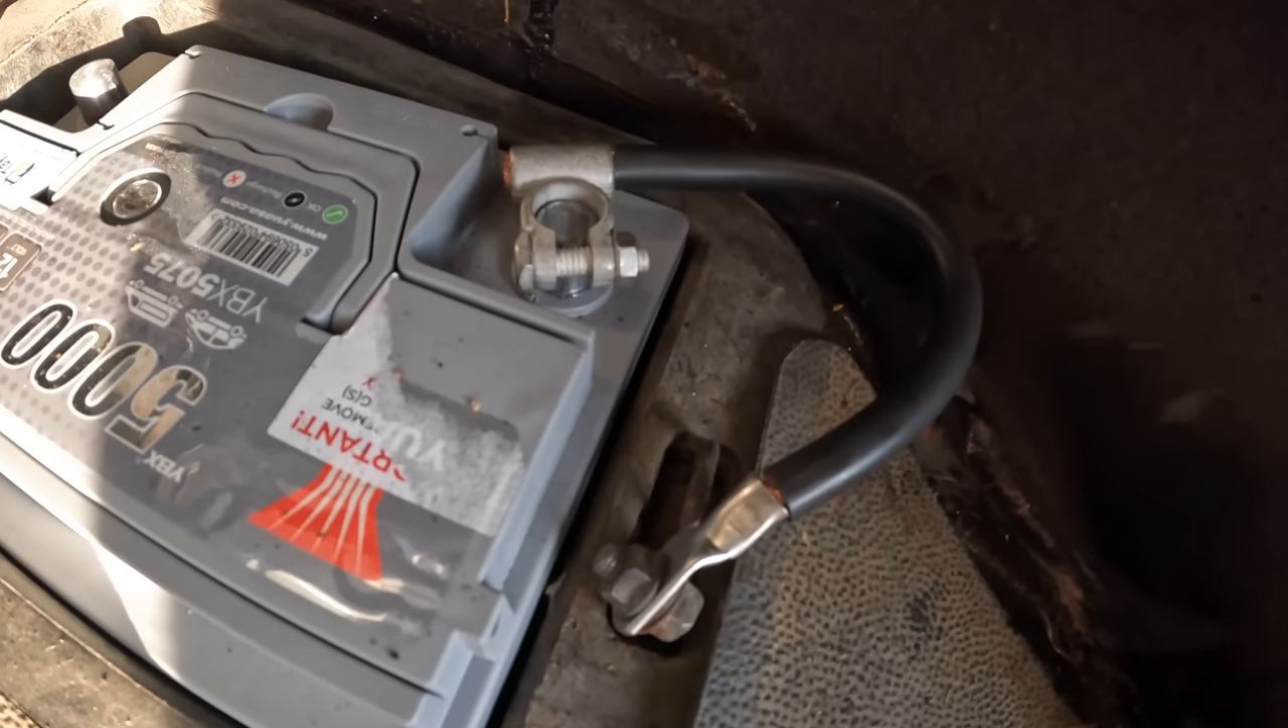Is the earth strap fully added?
Yes.